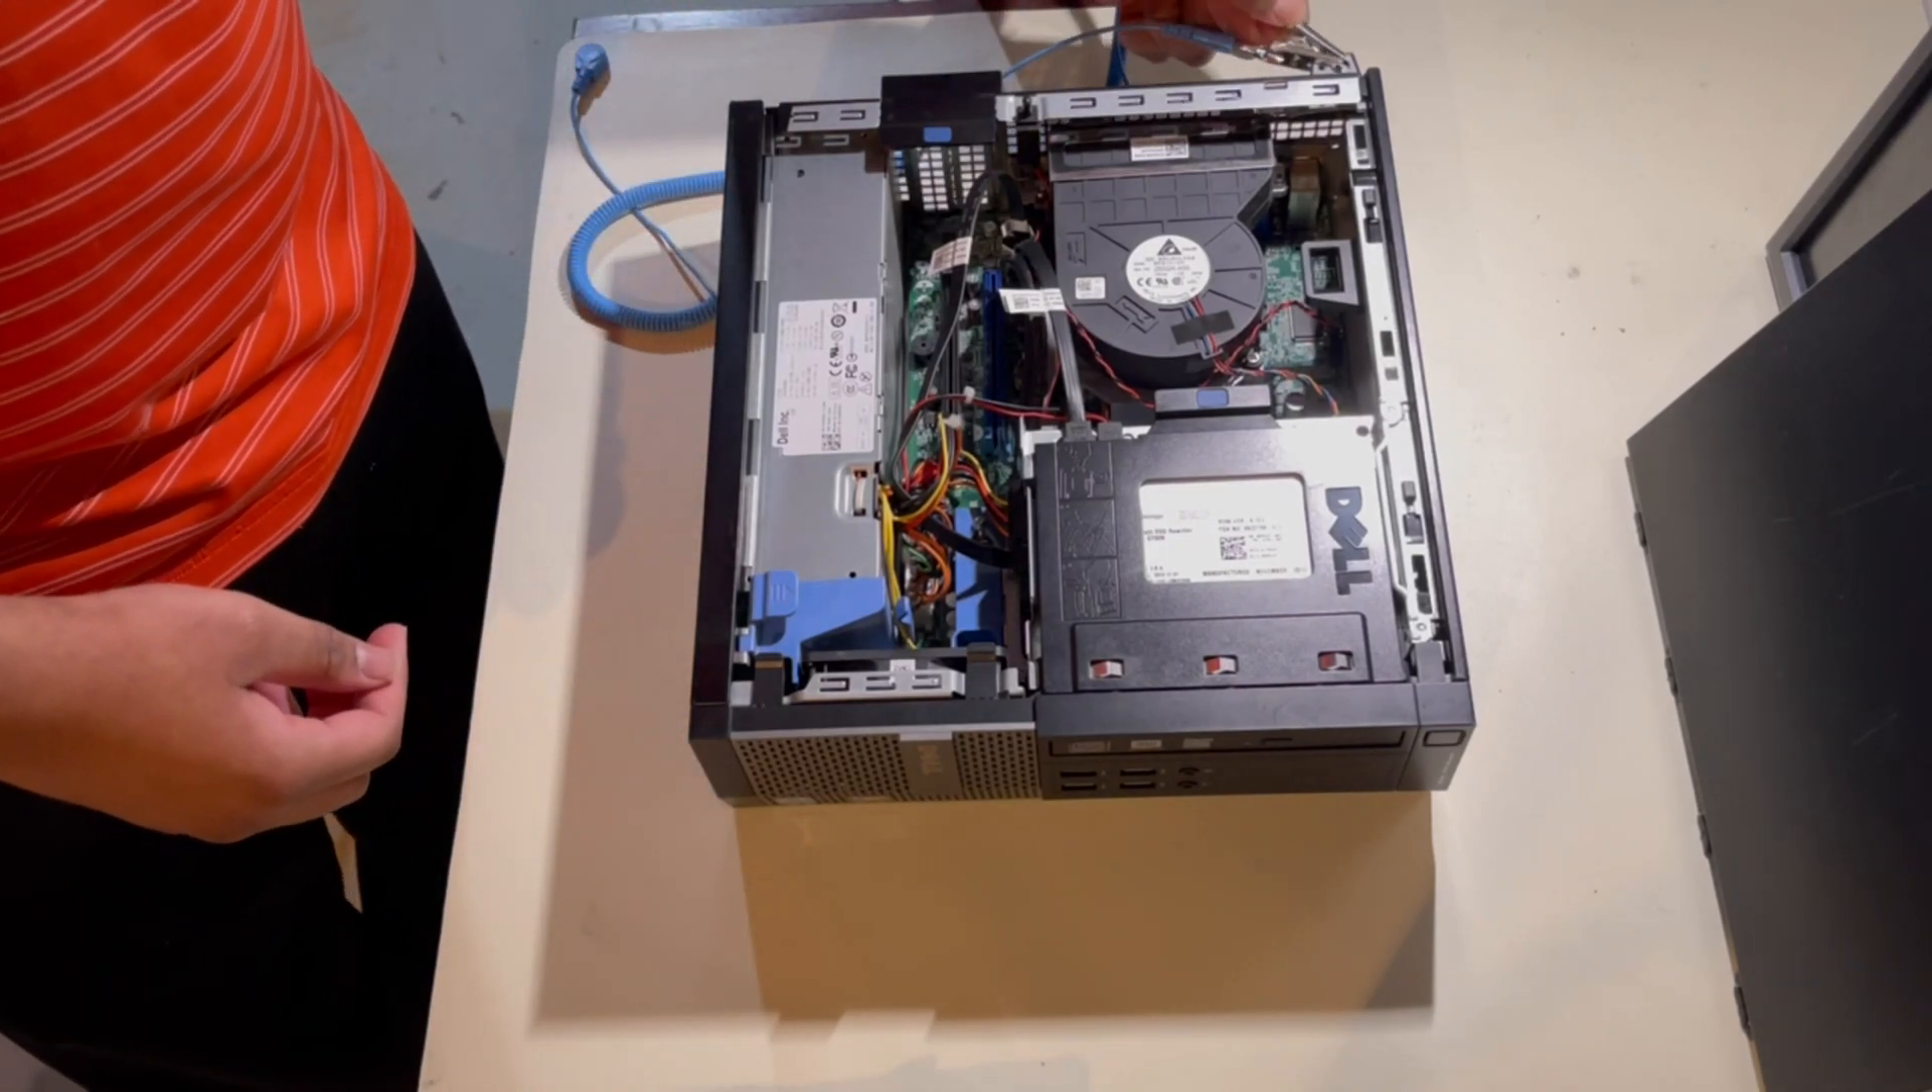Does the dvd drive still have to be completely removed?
Yes.